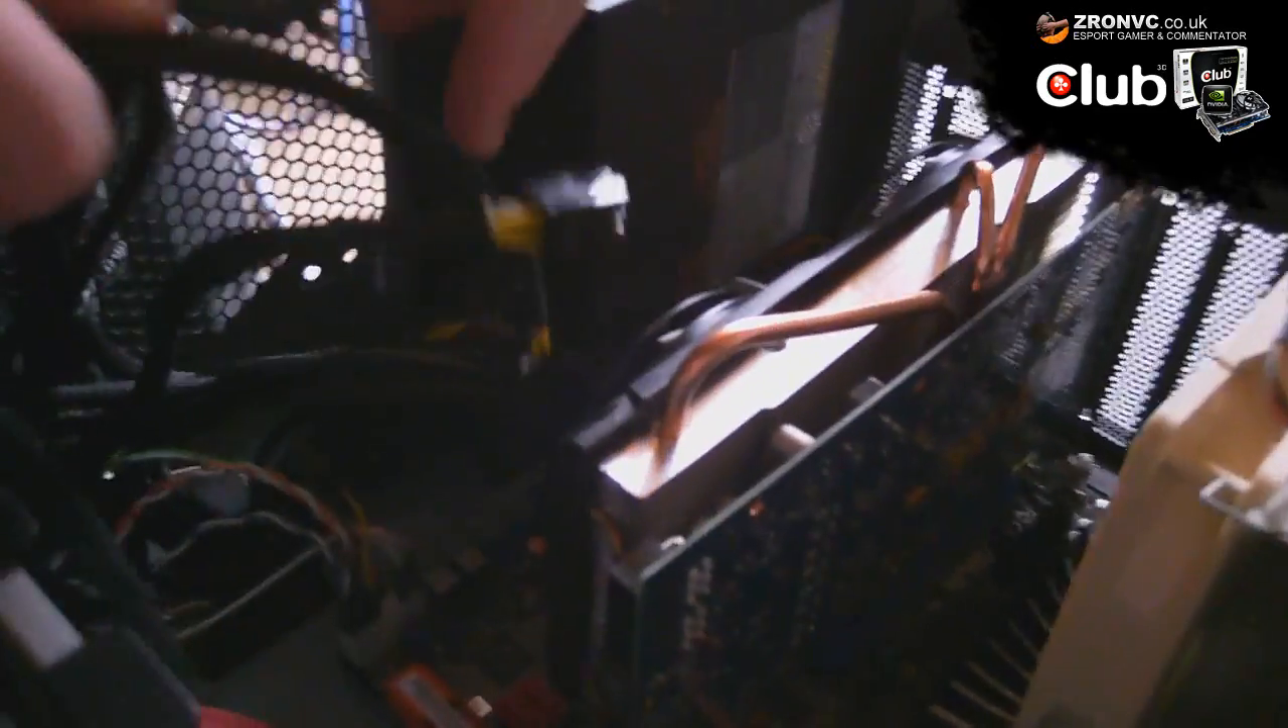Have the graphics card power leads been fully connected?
No.